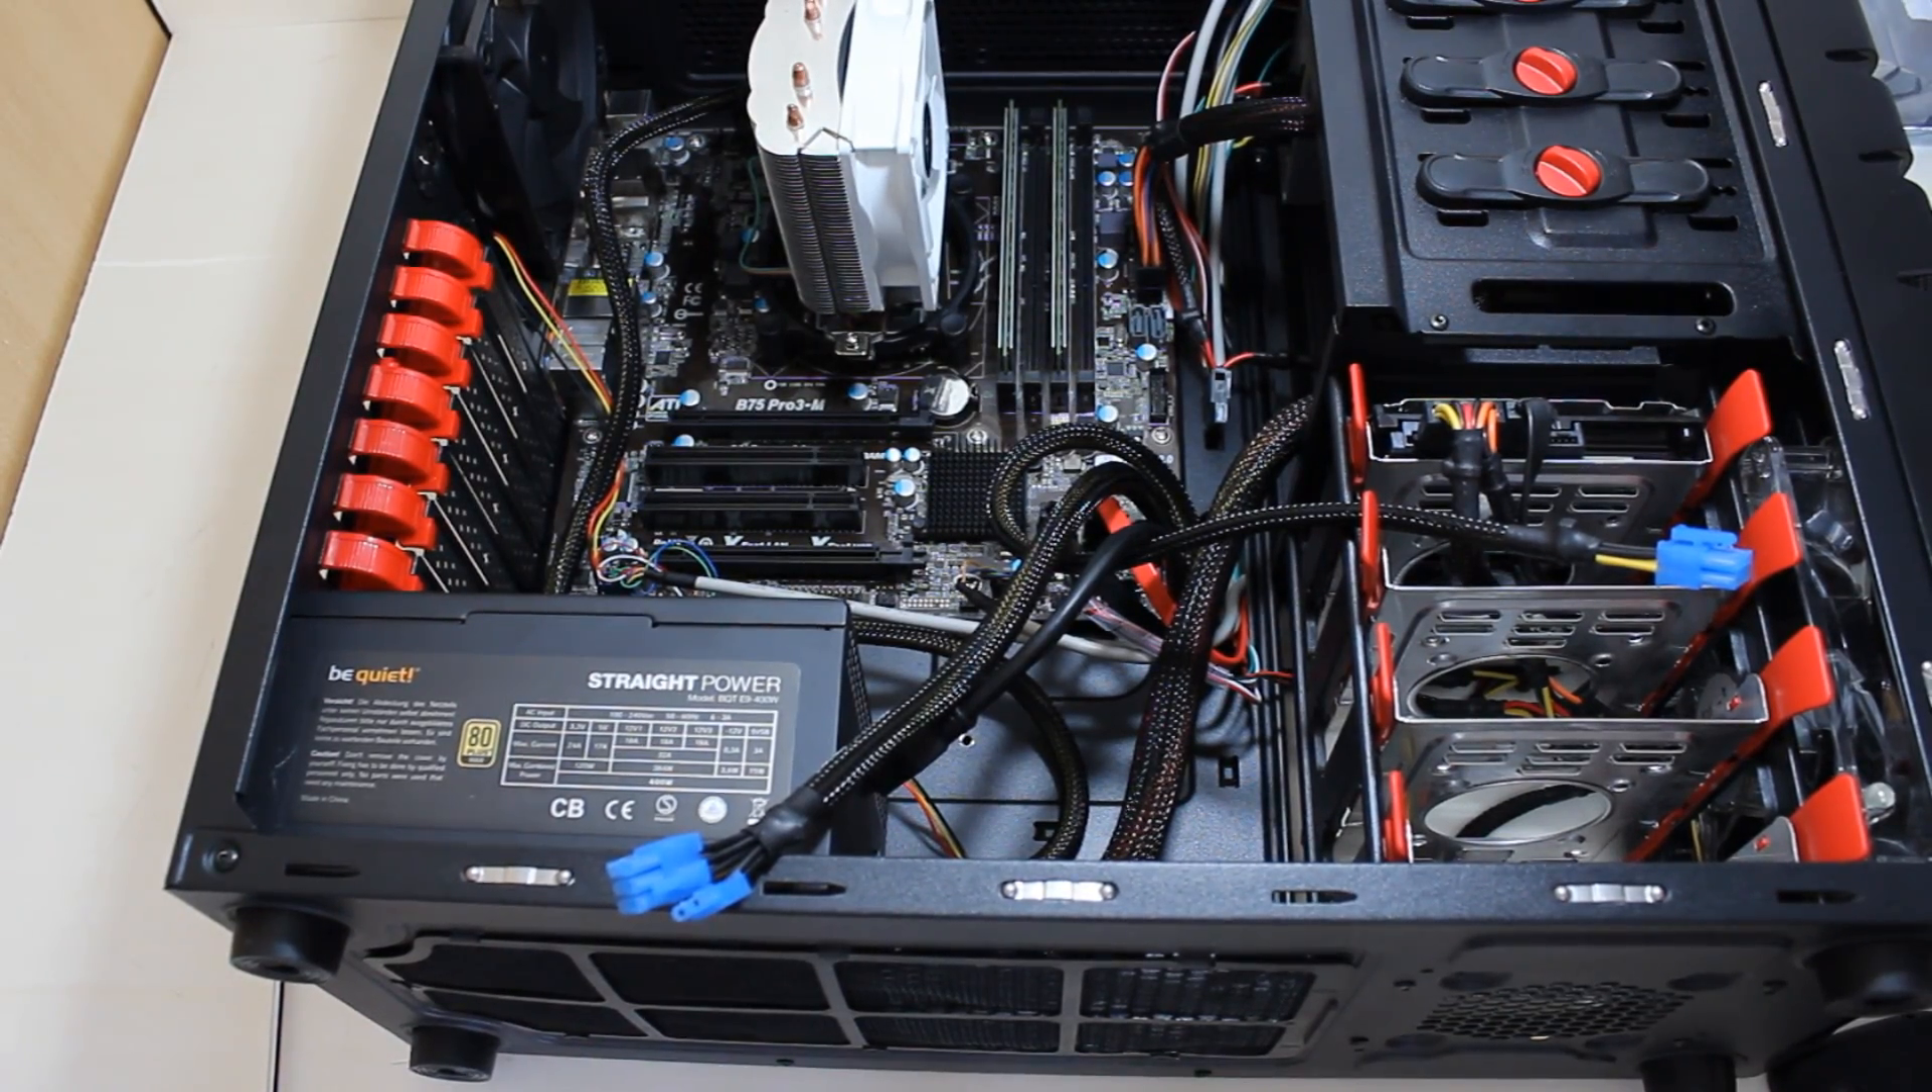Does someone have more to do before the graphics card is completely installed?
Yes.